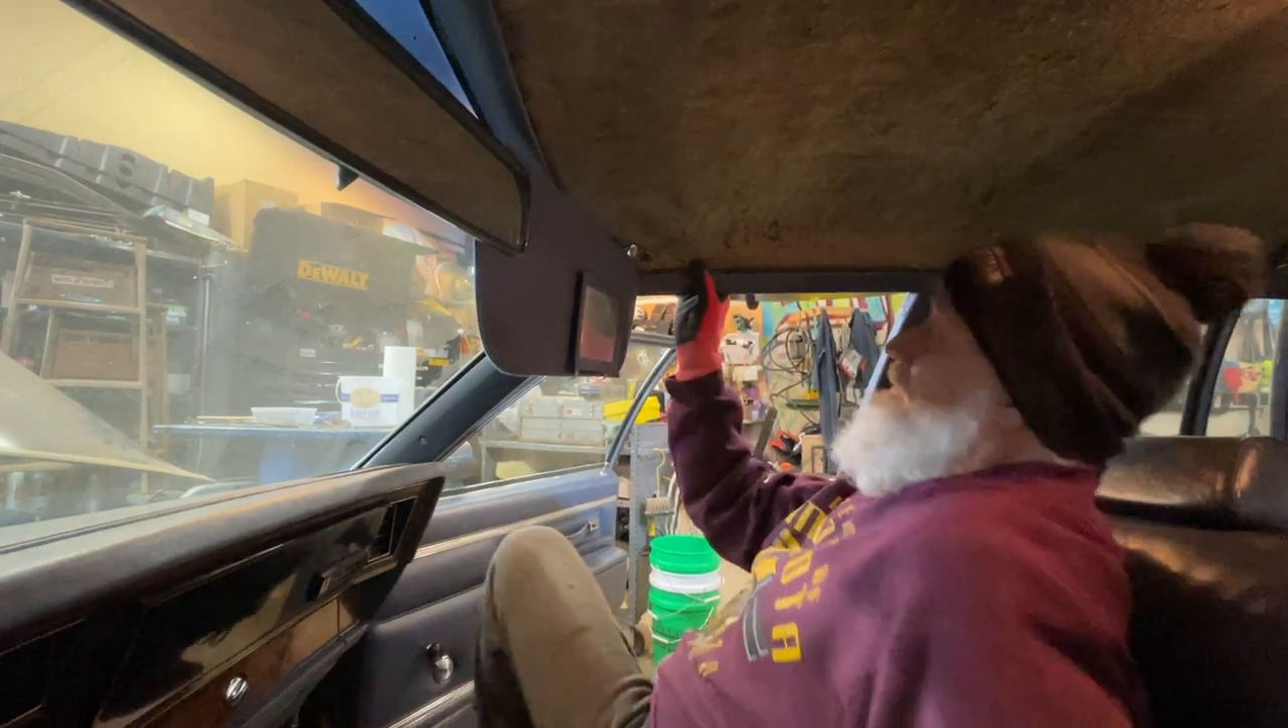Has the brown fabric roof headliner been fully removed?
No.